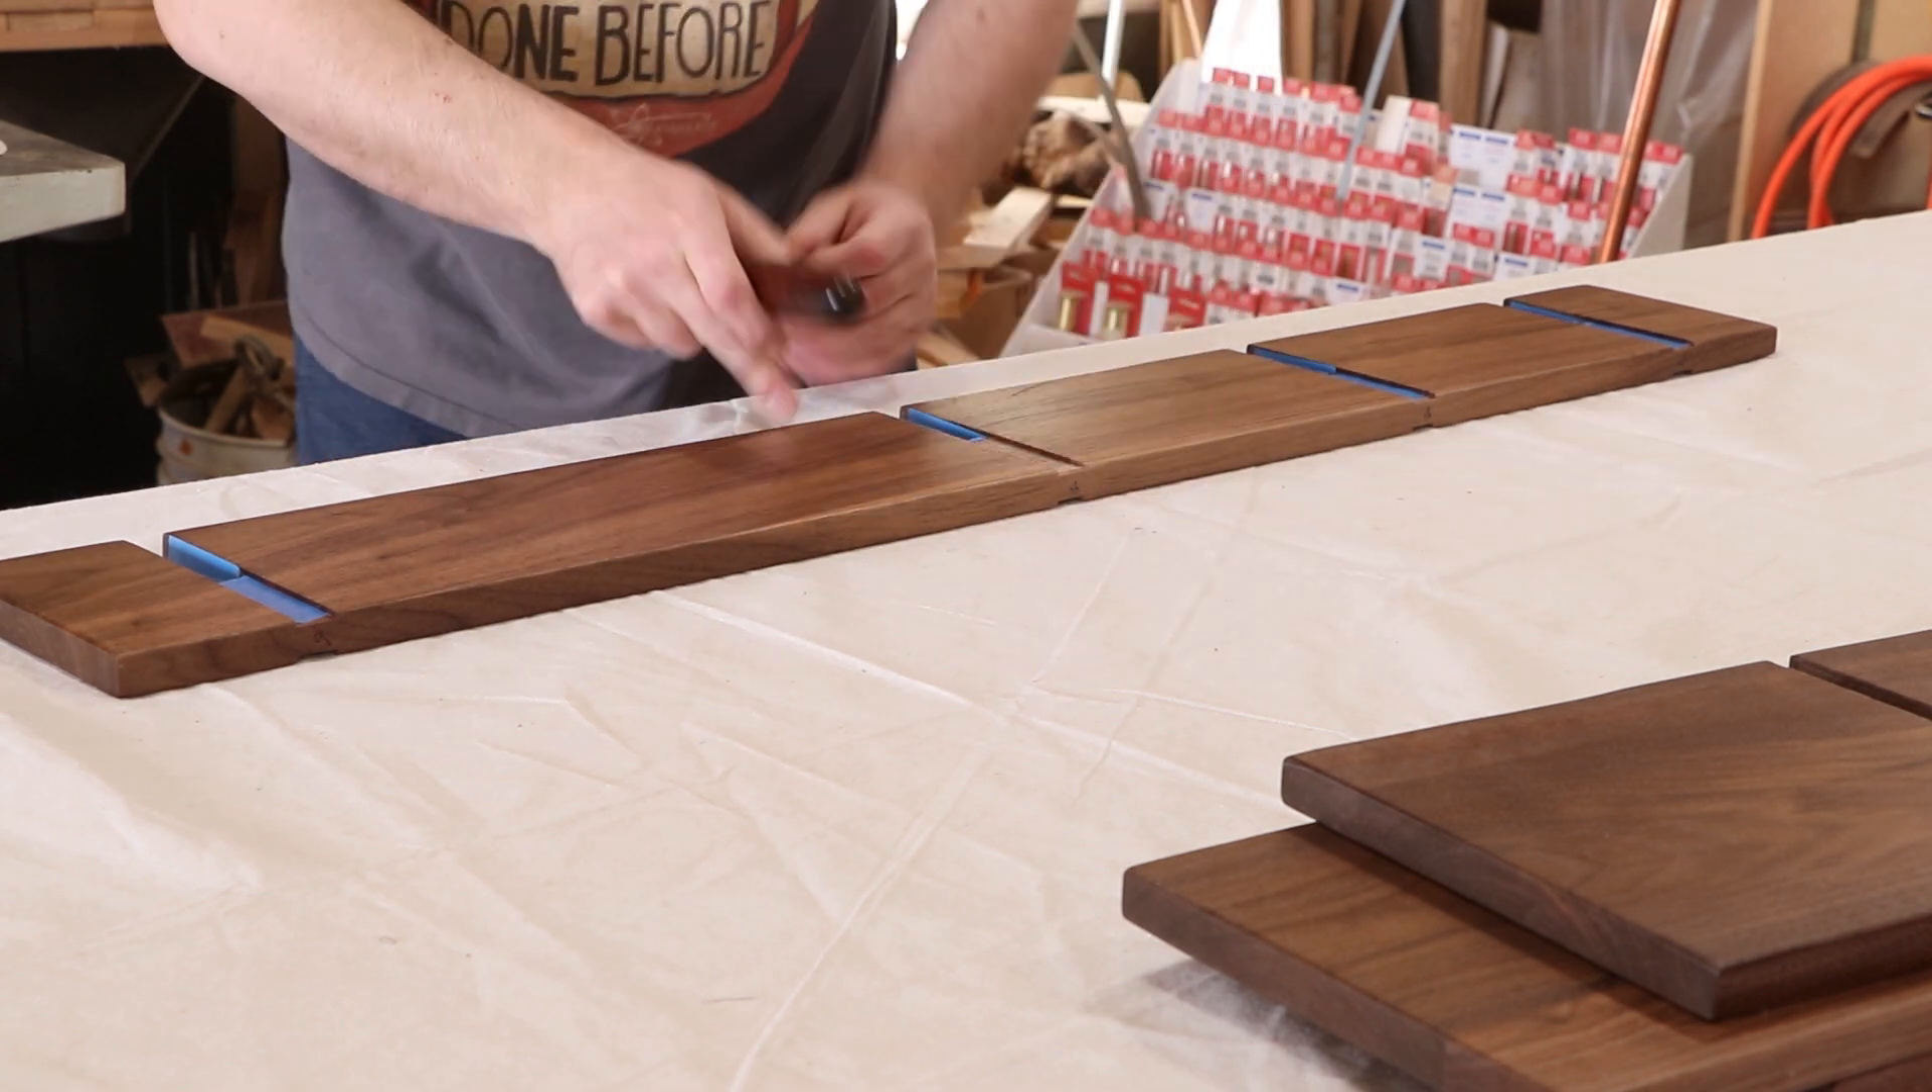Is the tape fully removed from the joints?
No.